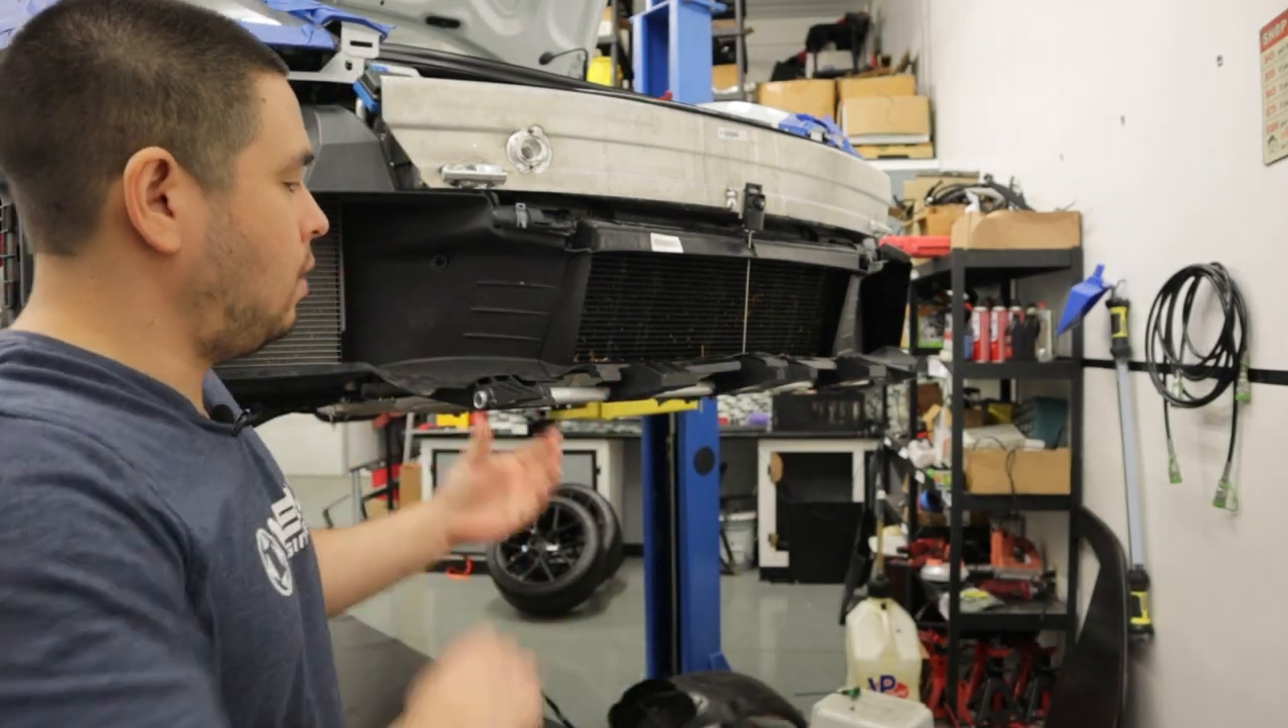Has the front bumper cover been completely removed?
Yes.